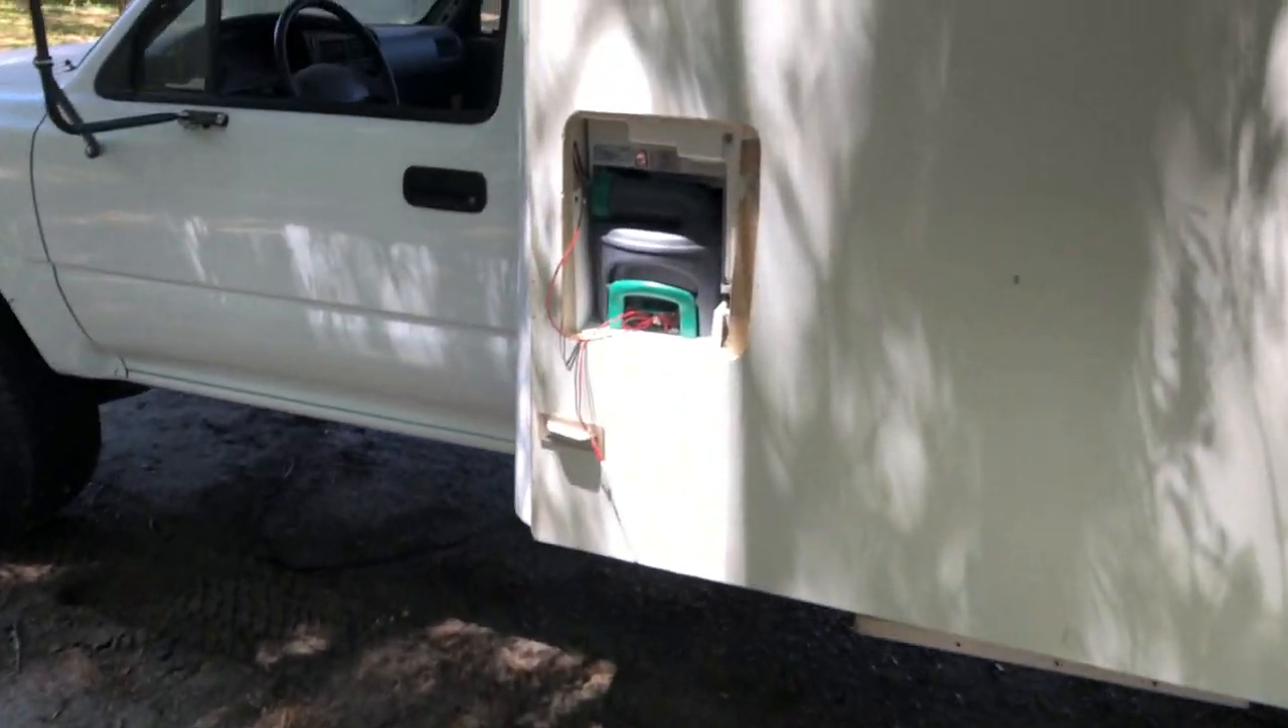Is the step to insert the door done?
No.